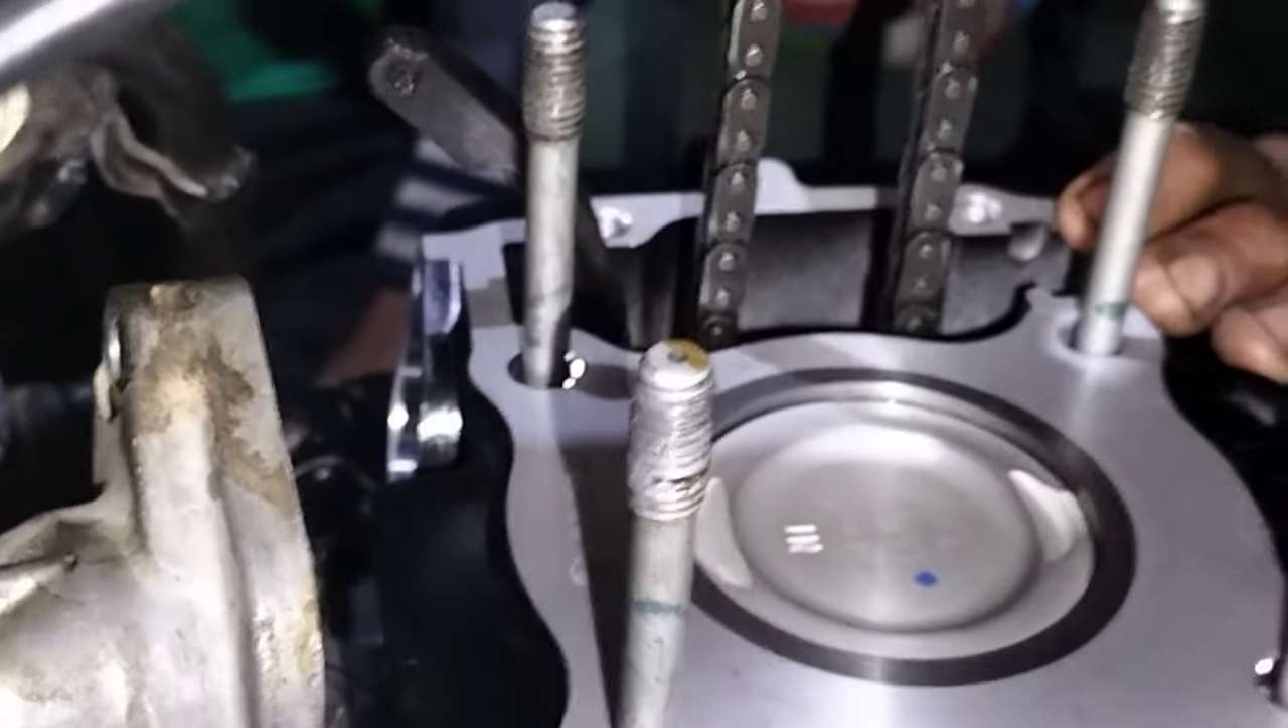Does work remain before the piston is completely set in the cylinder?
No.